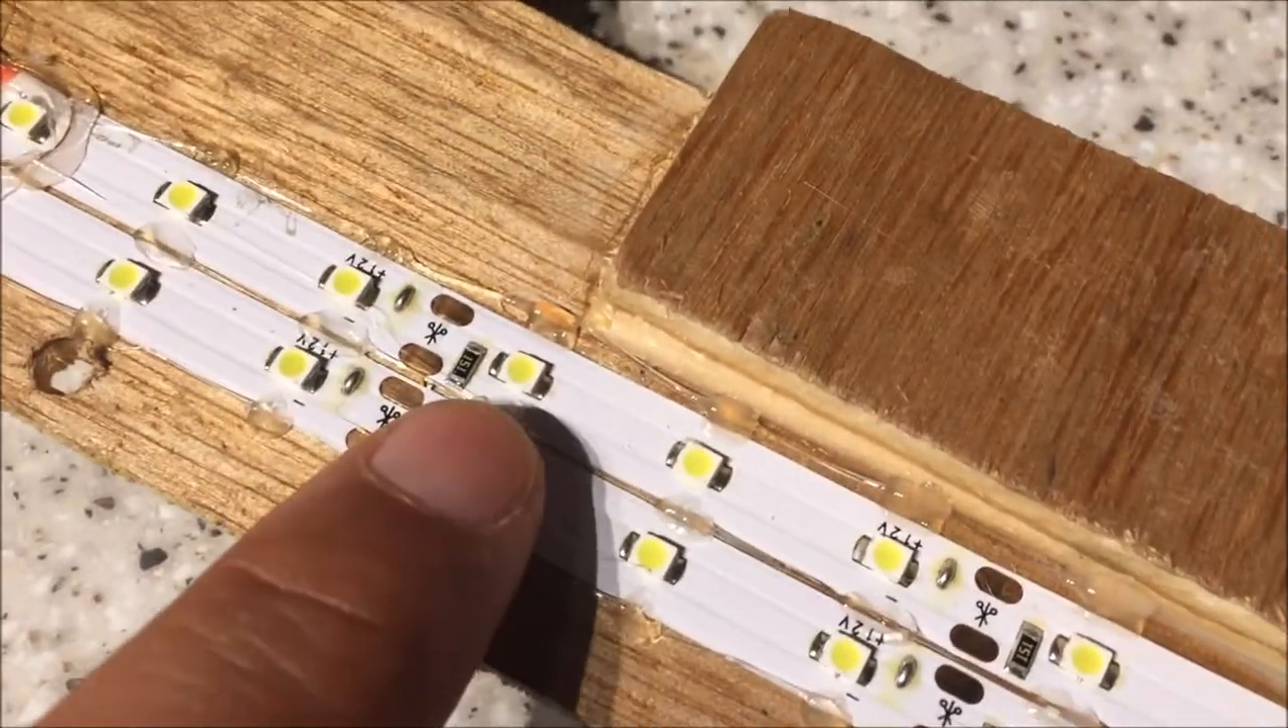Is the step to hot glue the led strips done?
Yes.